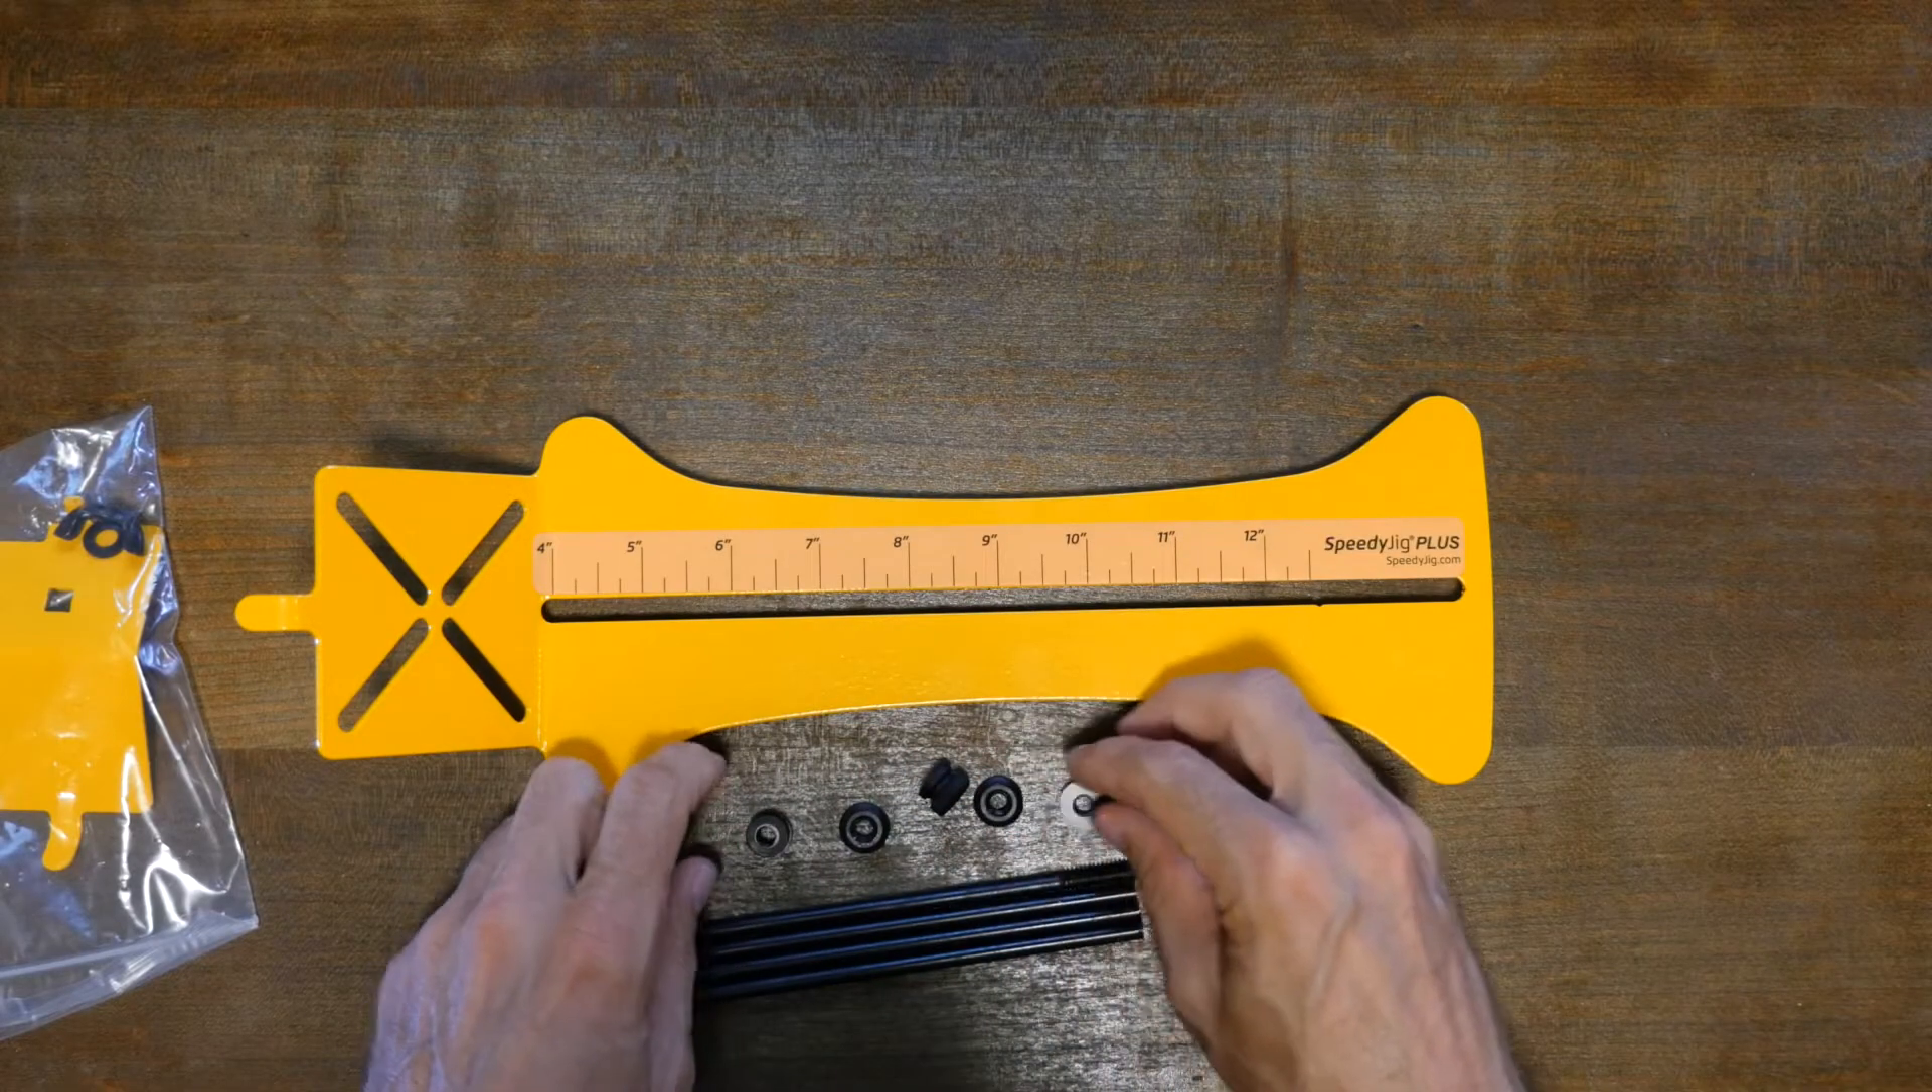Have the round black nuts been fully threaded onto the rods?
No.